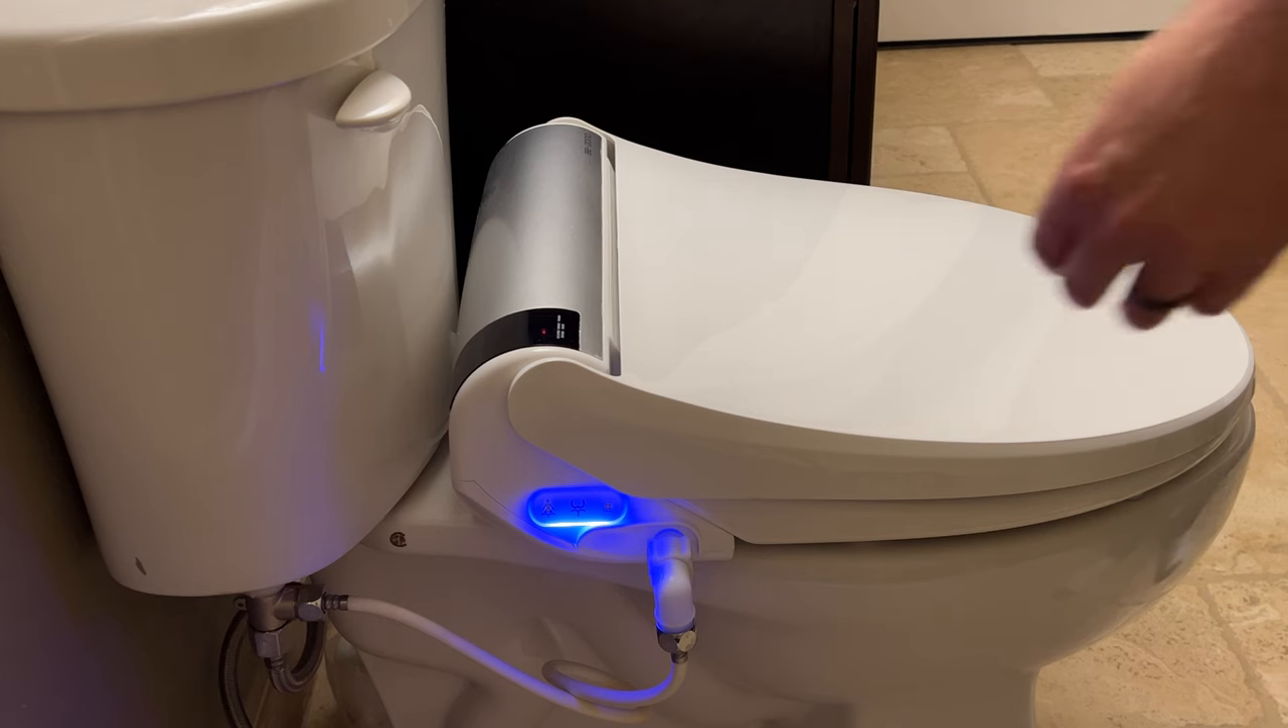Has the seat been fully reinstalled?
Yes.